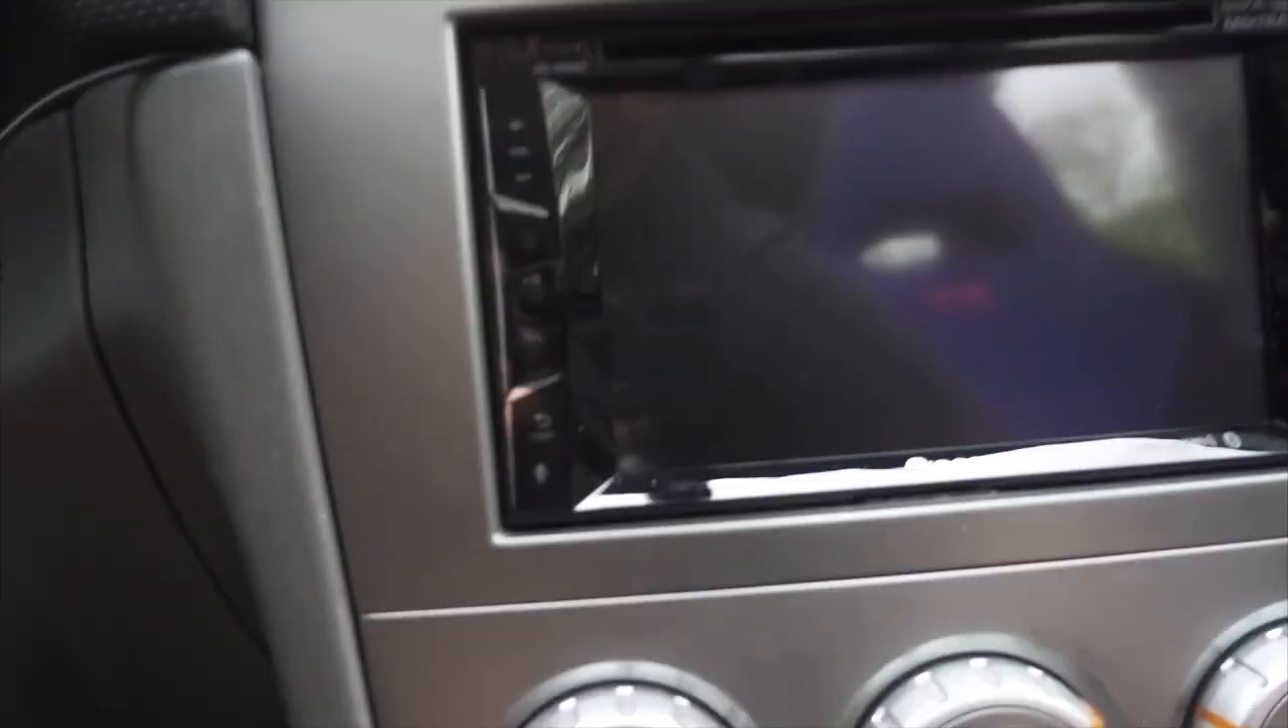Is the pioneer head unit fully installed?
Yes.